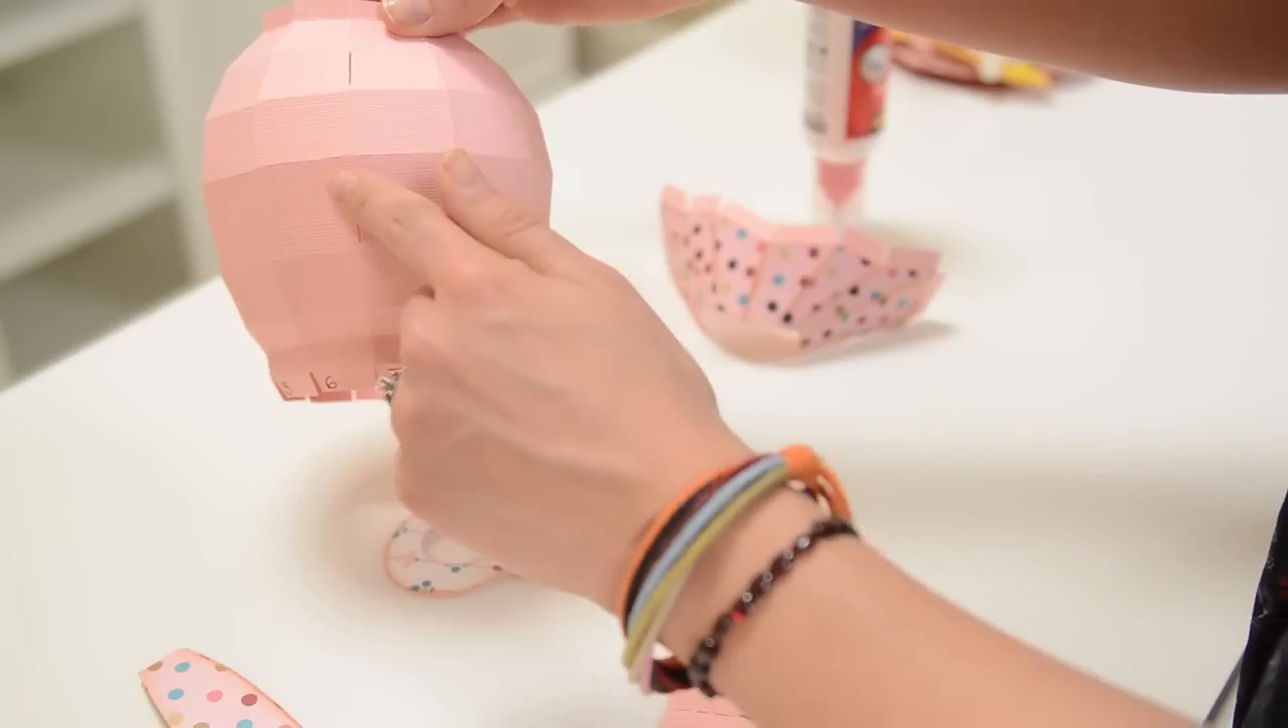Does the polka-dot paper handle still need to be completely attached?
Yes.